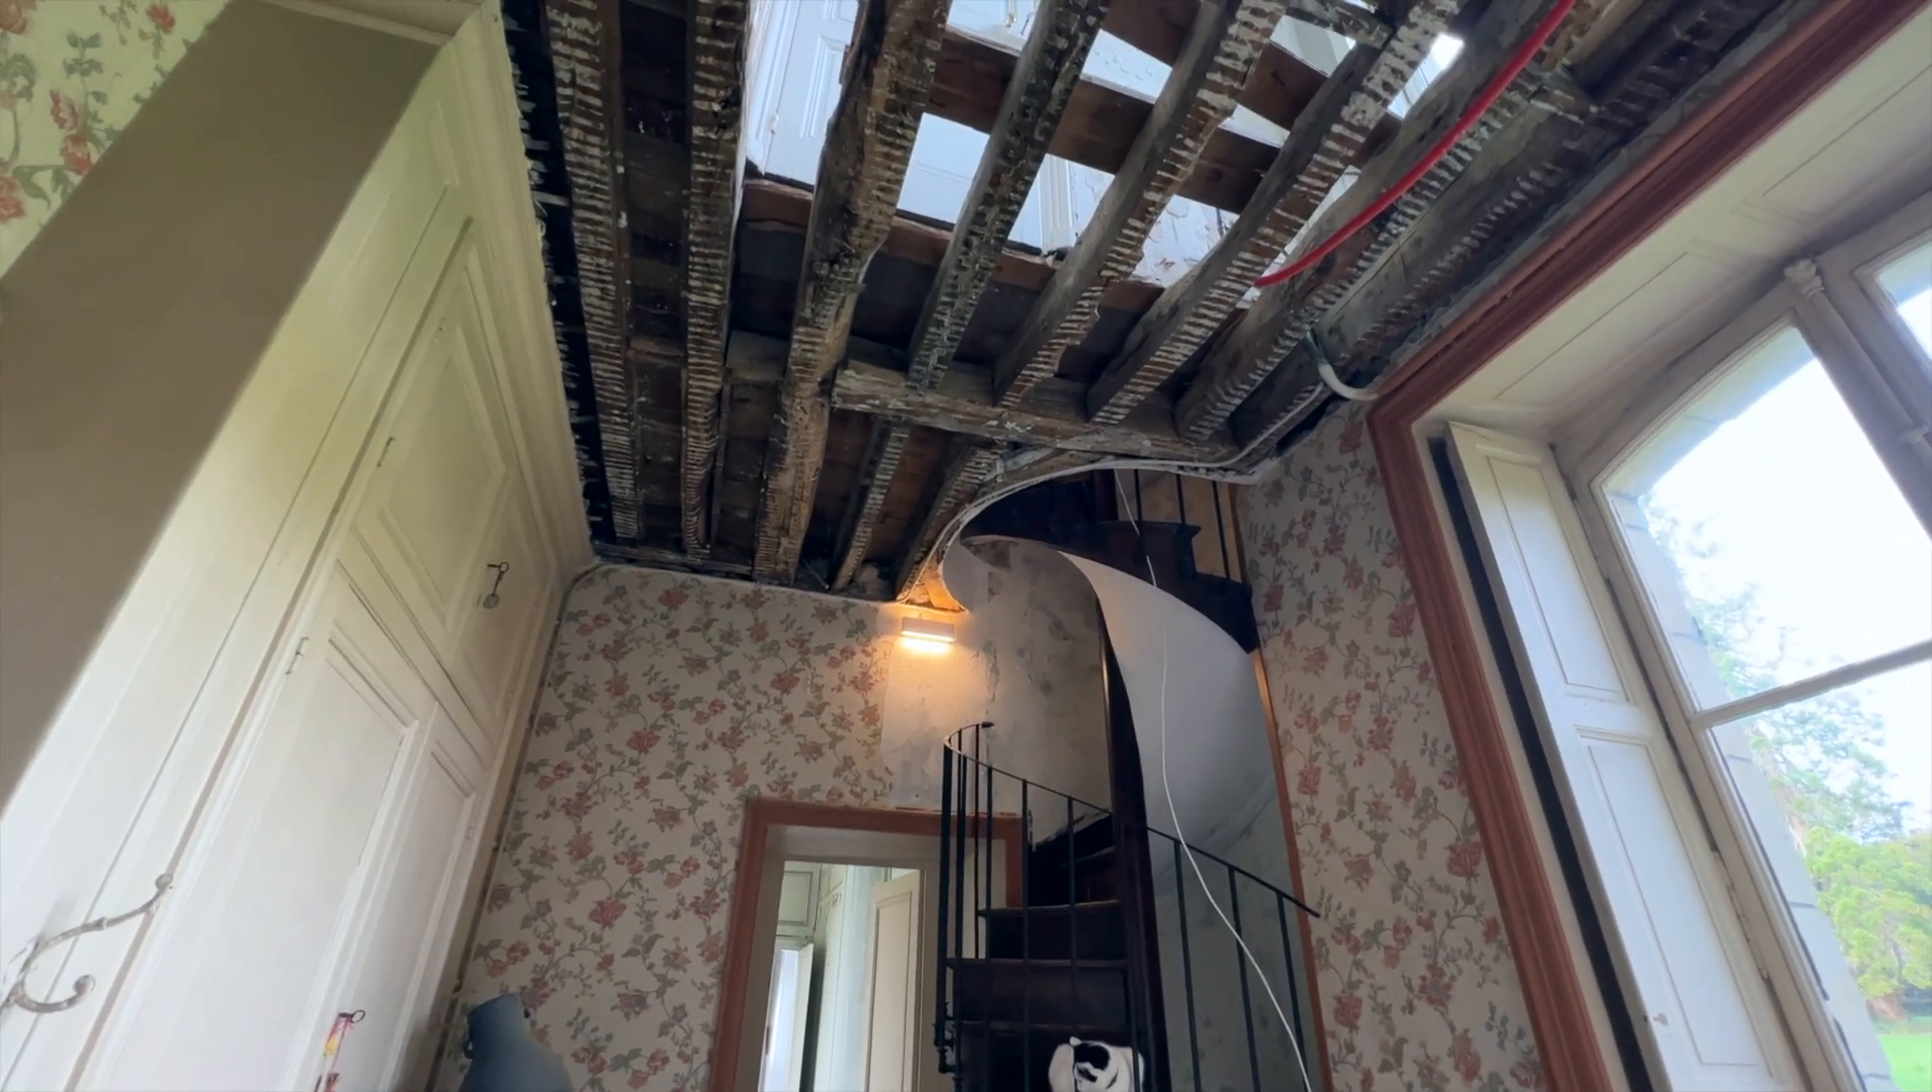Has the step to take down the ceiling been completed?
Yes.